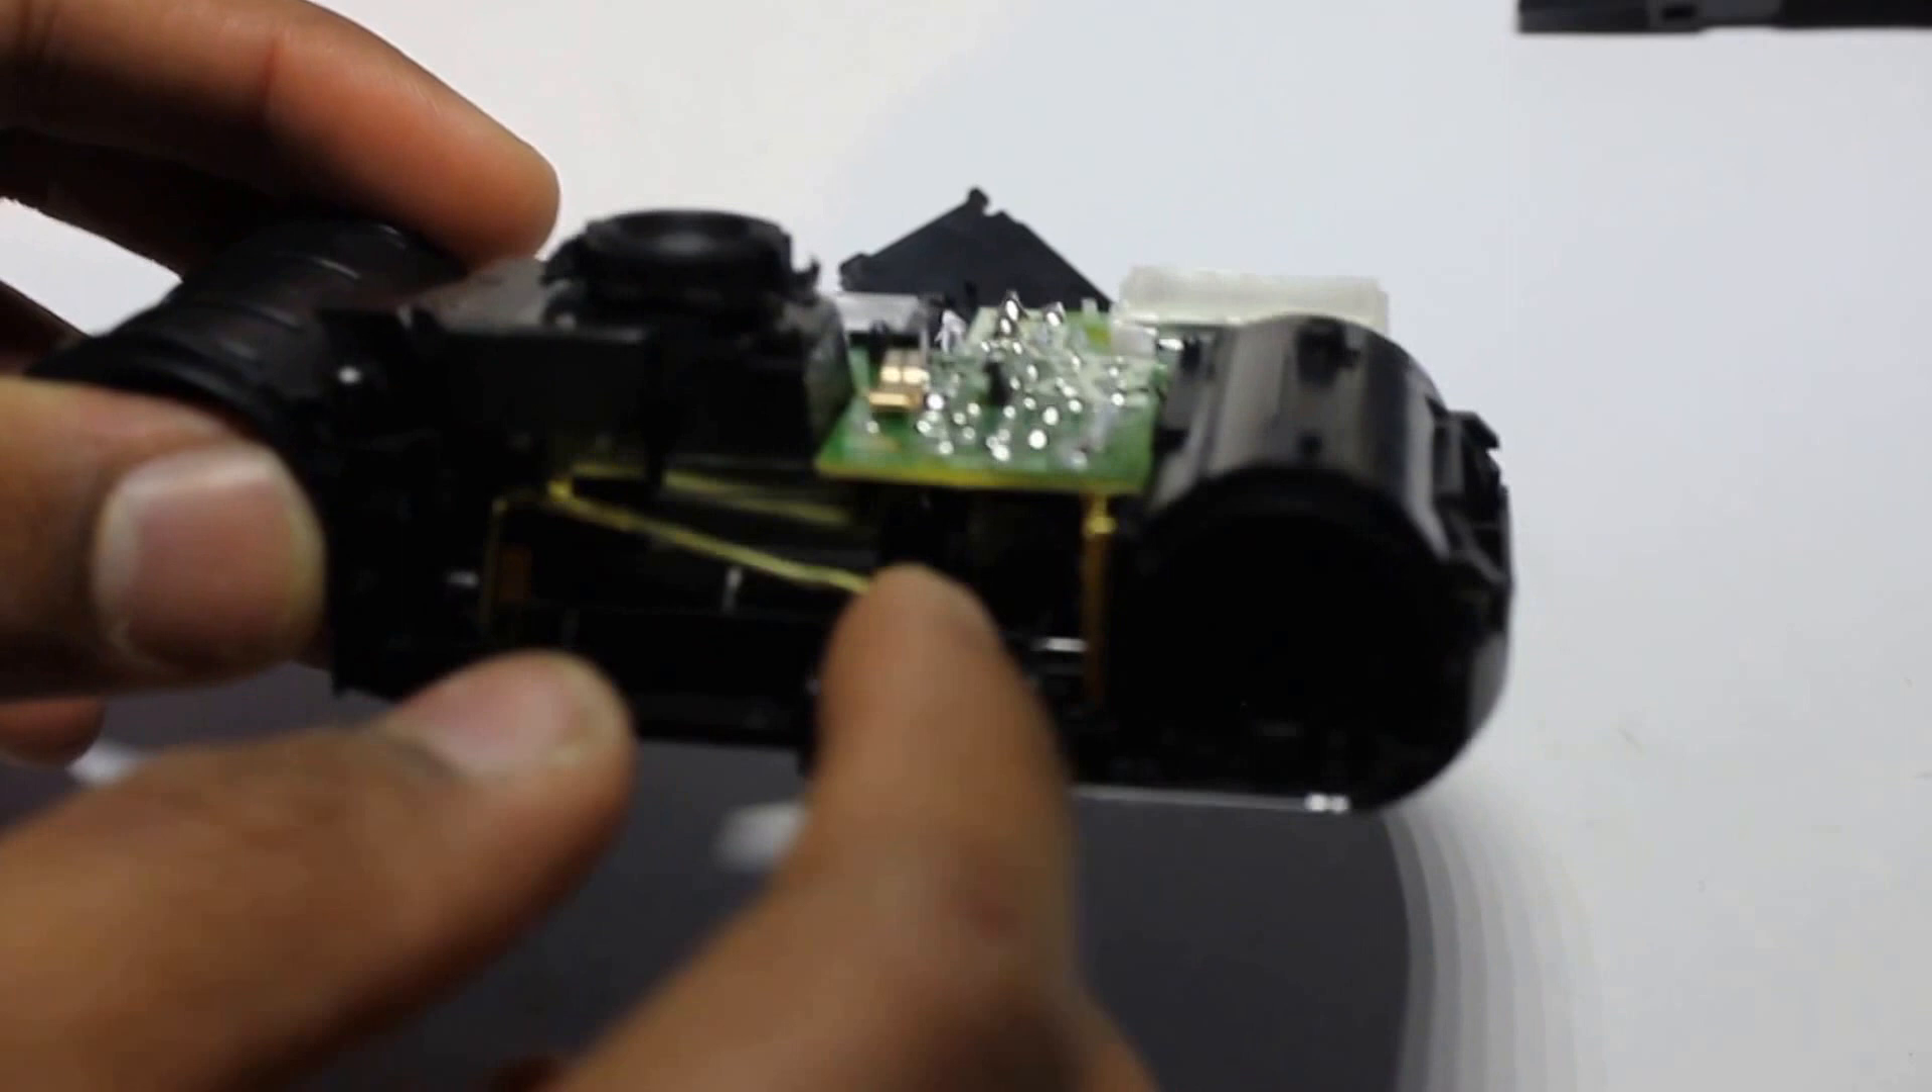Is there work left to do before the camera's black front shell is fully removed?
No.